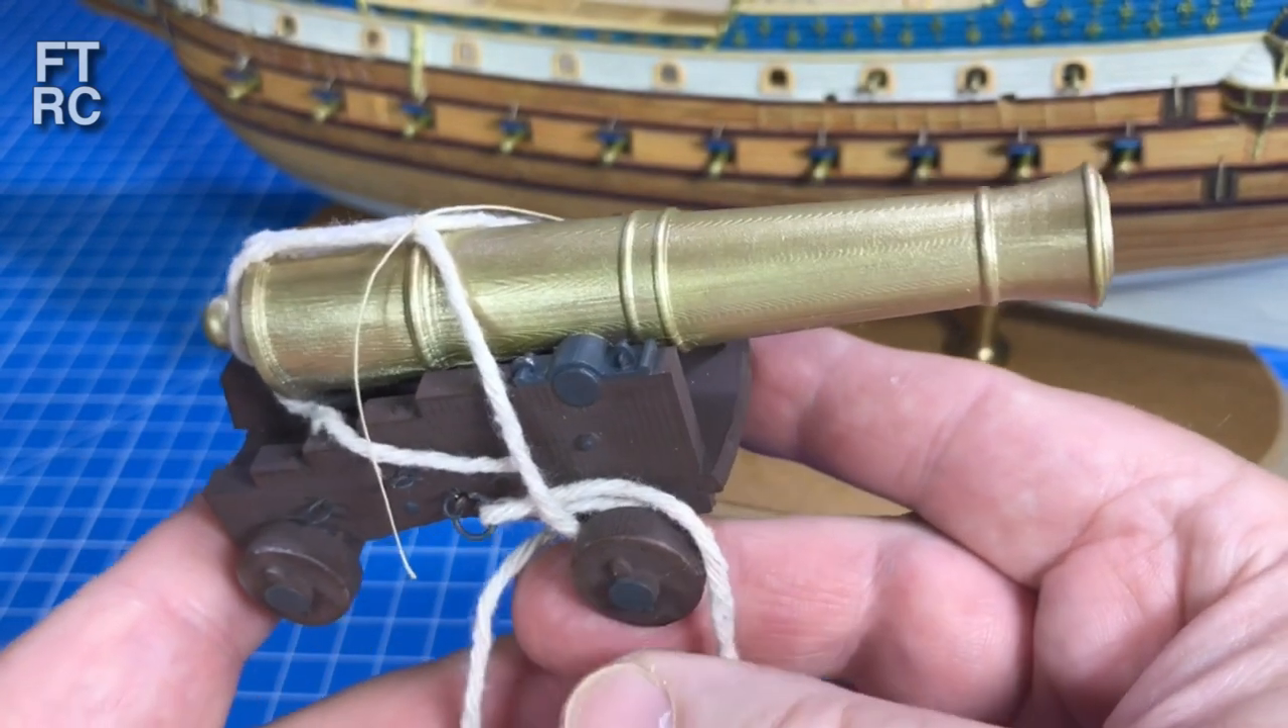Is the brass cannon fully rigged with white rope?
No.